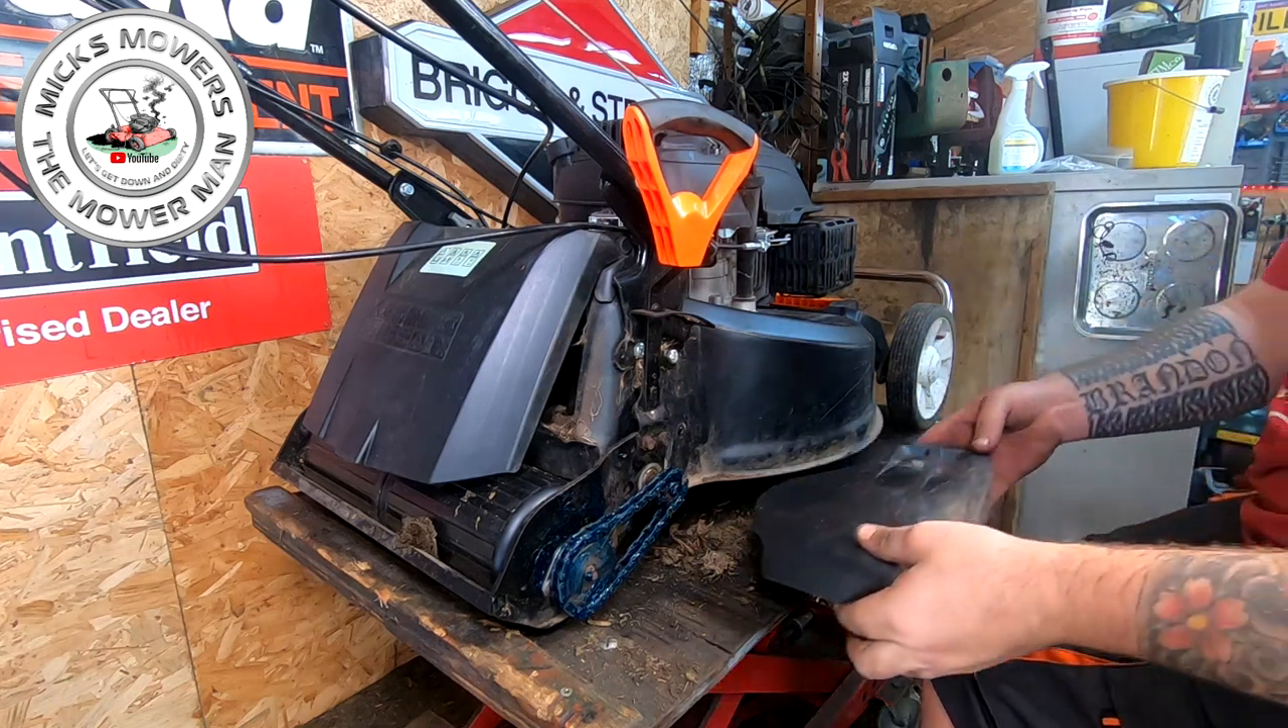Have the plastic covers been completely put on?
No.